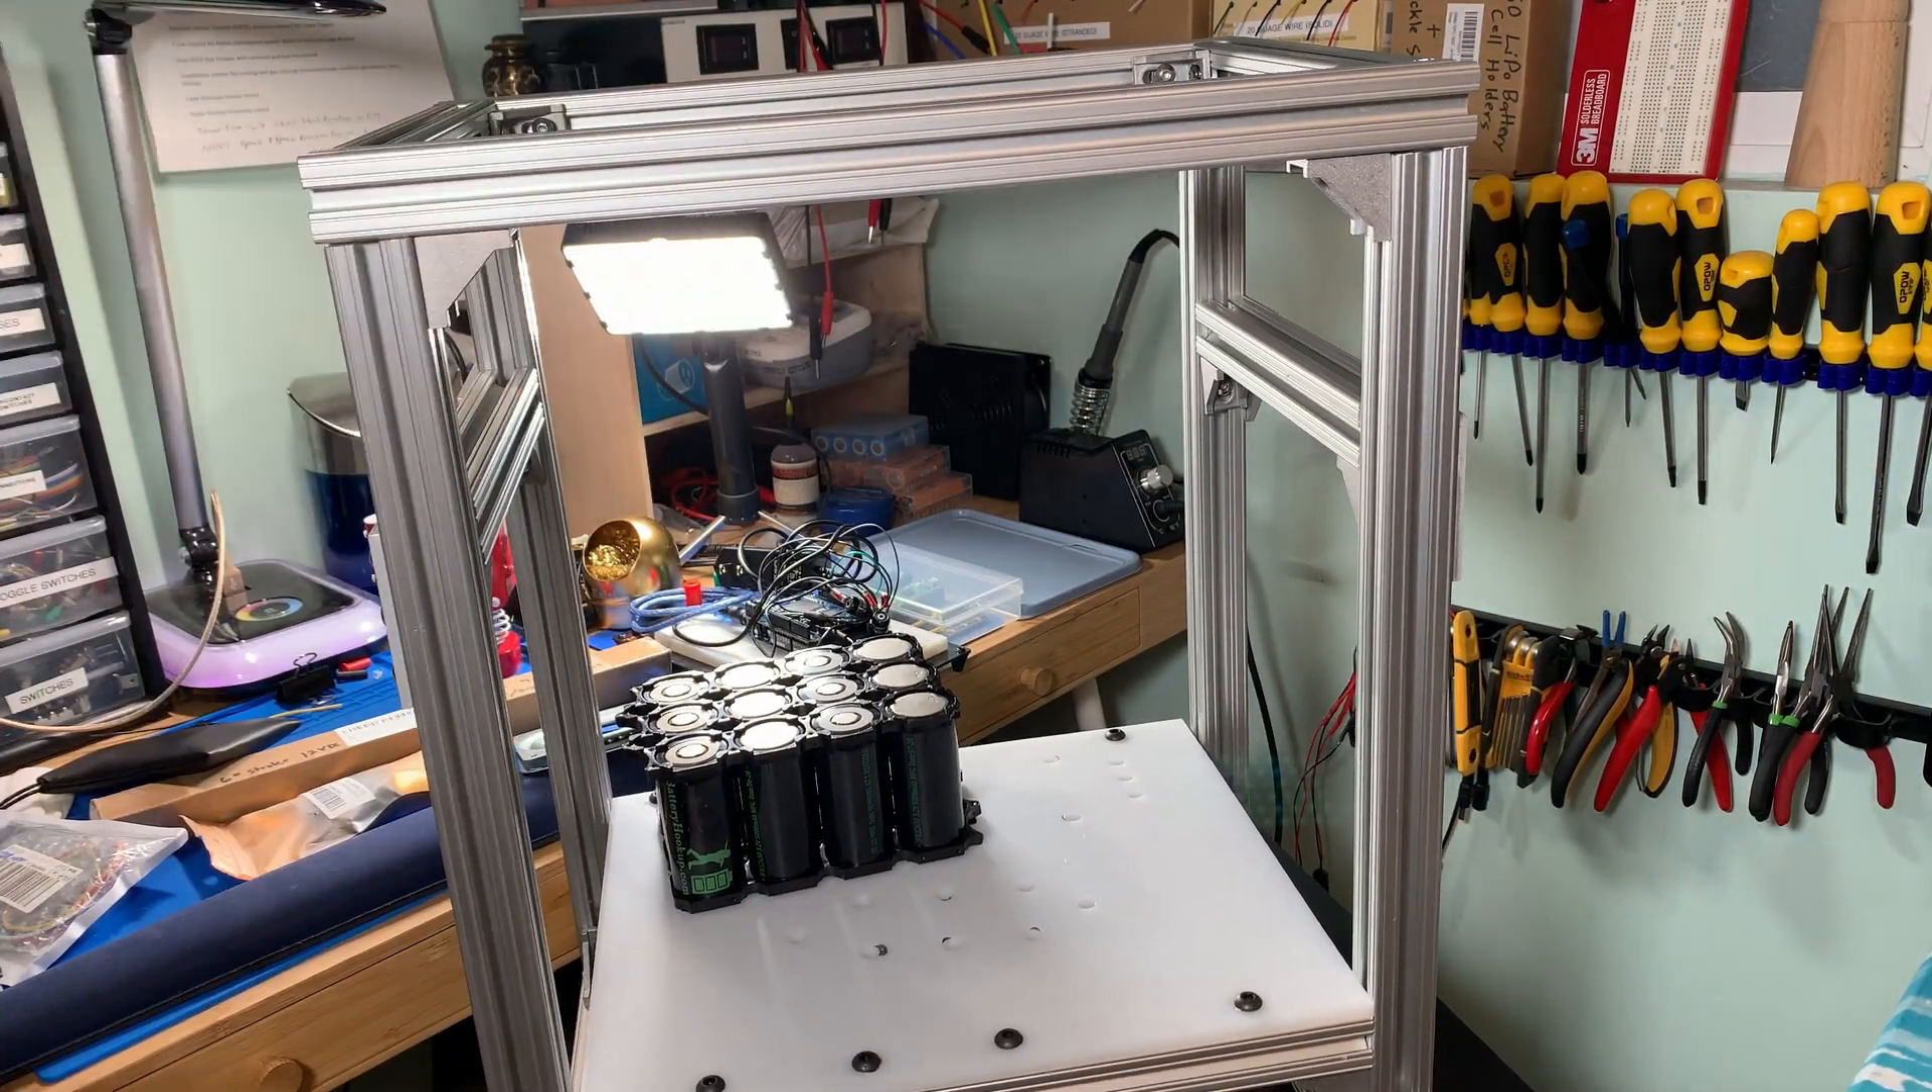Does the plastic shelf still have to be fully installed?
No.